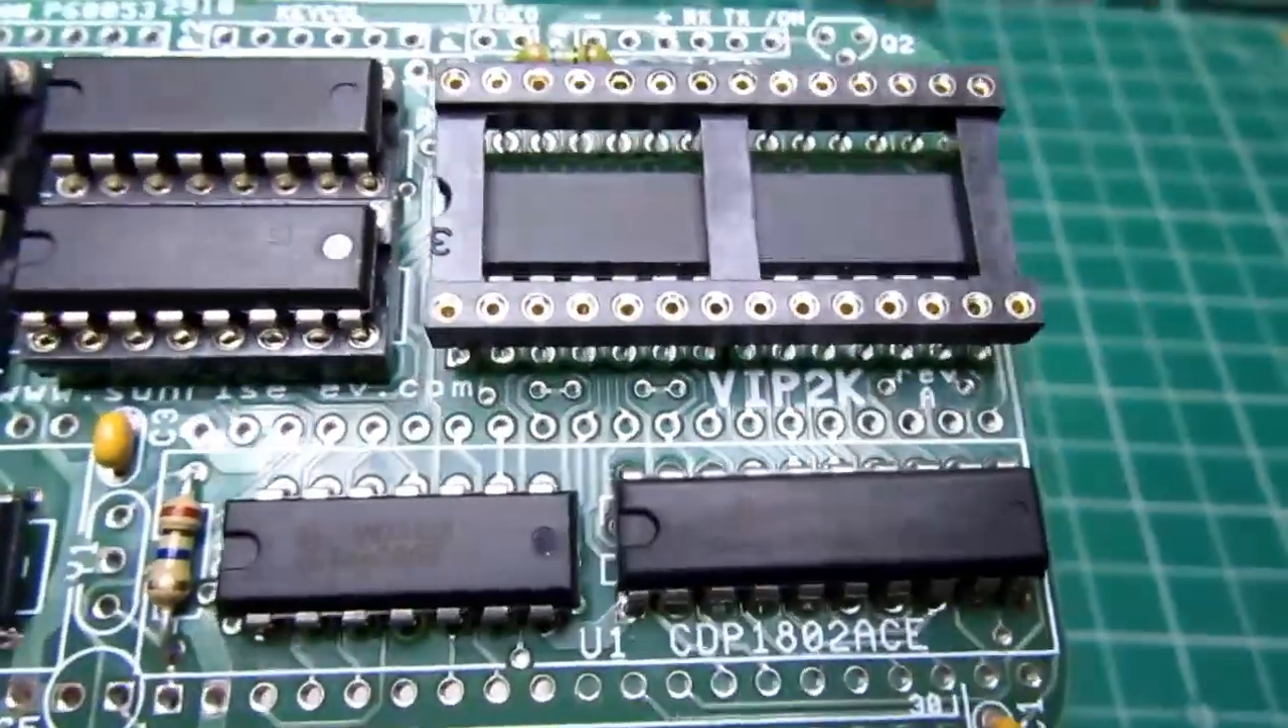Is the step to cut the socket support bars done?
No.